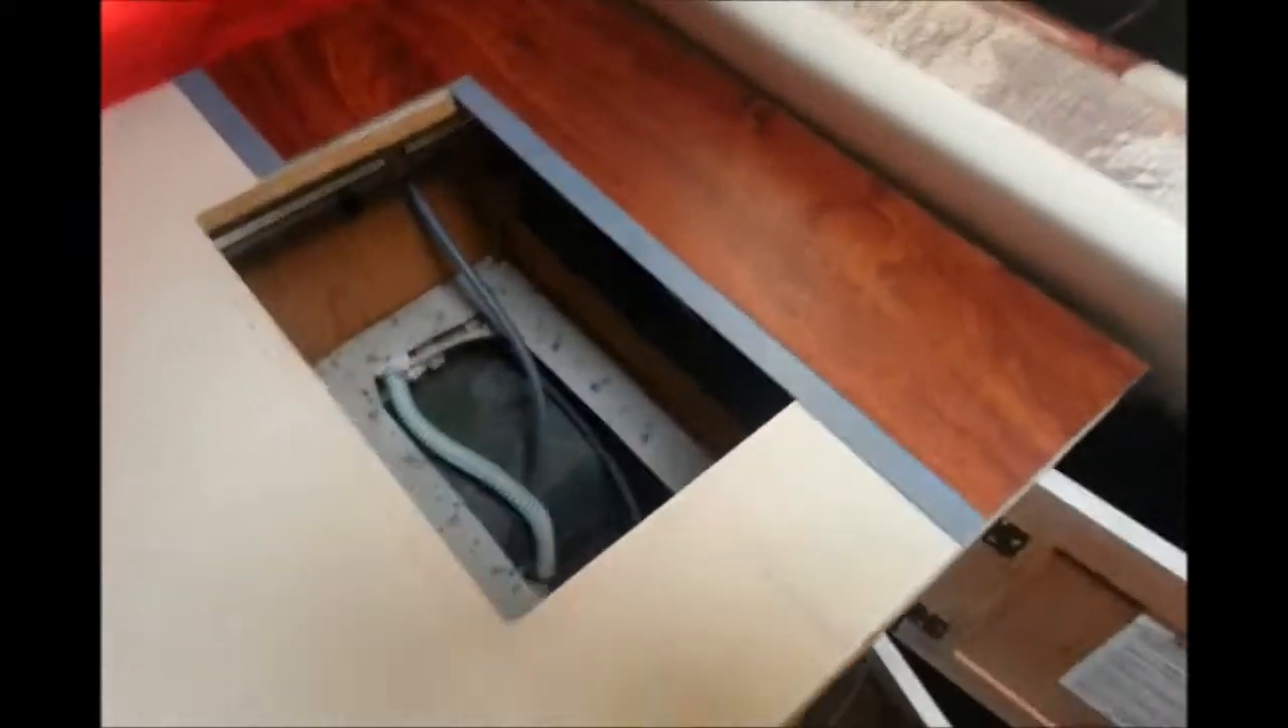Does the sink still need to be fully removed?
No.